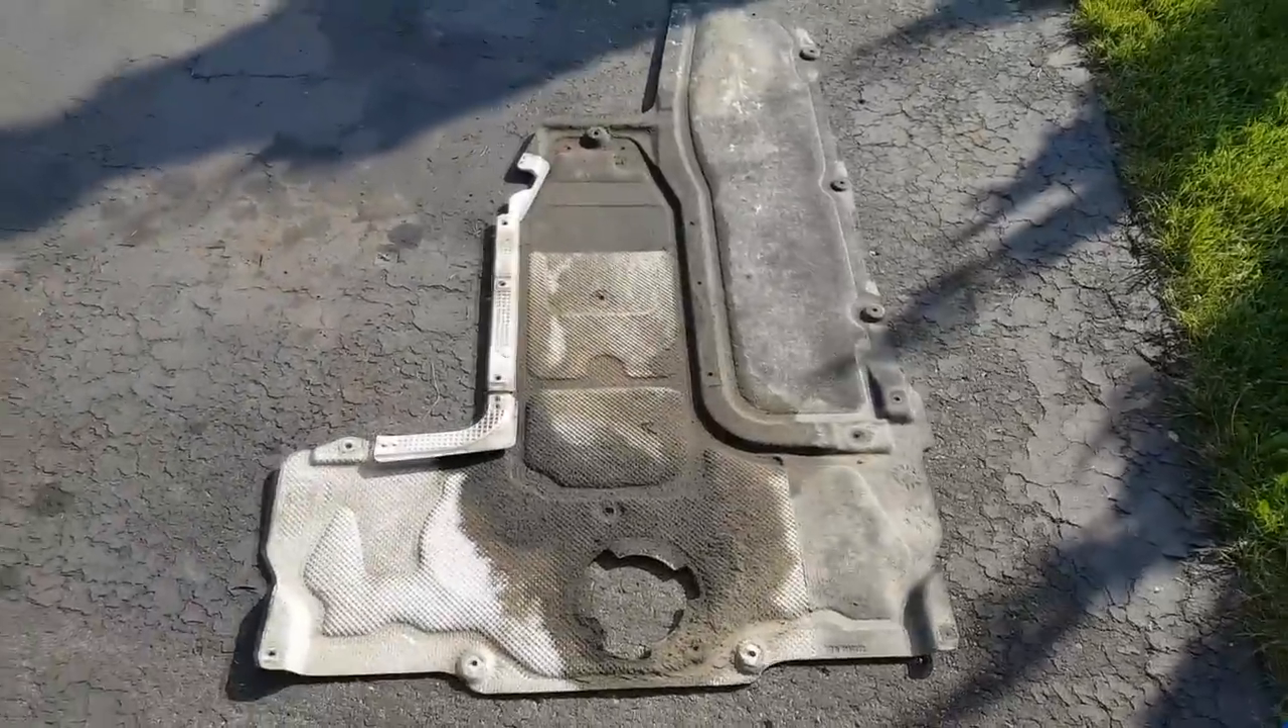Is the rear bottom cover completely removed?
Yes.